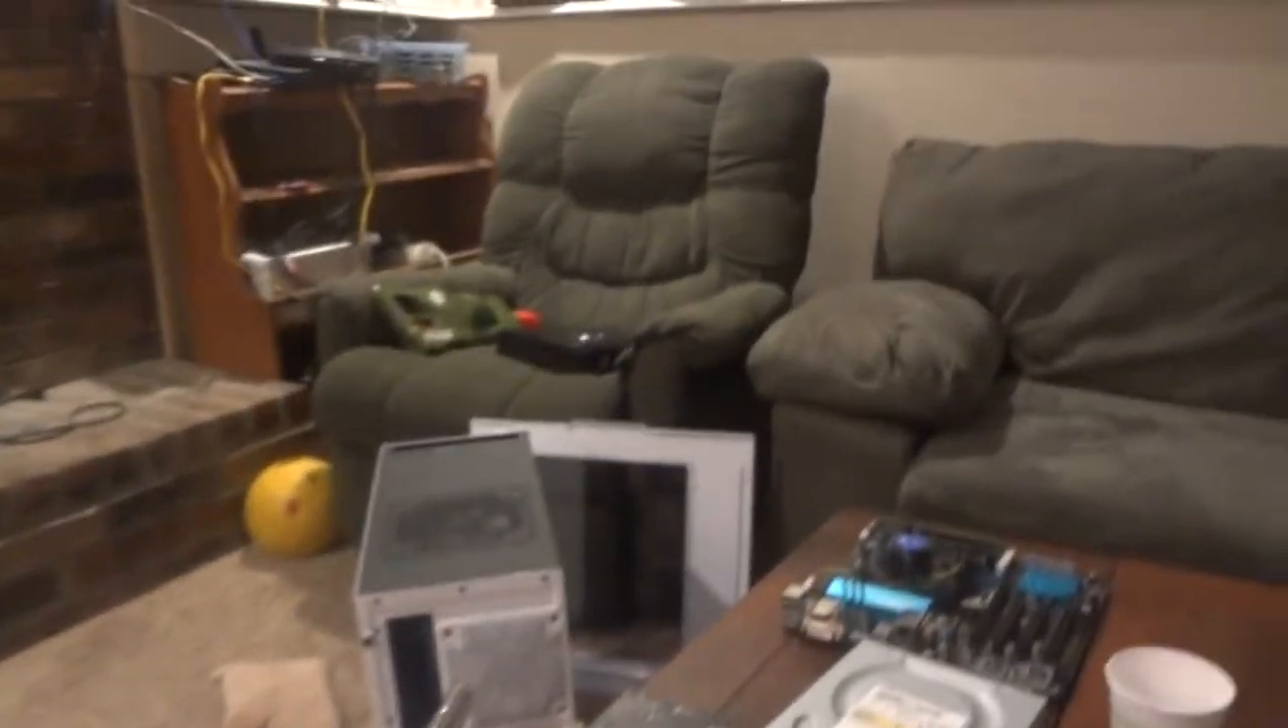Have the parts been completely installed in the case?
No.